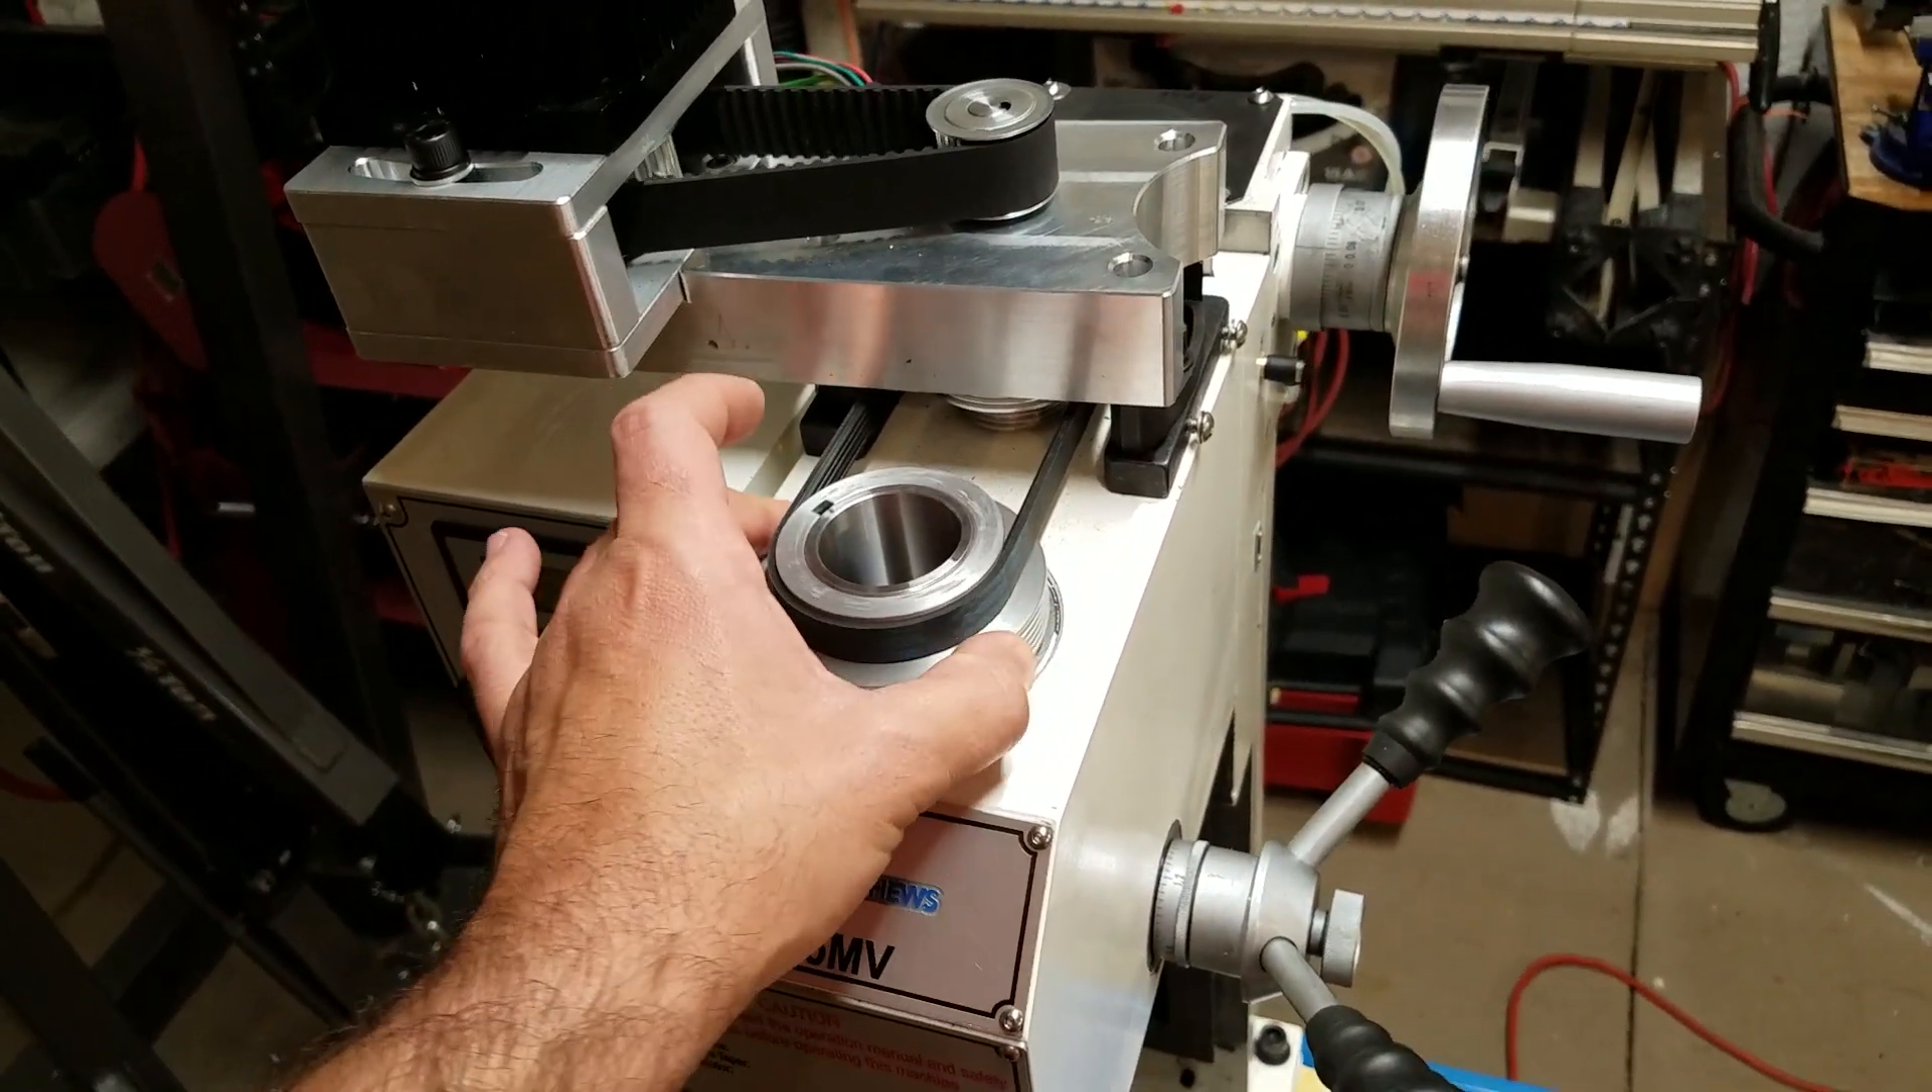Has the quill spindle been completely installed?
No.